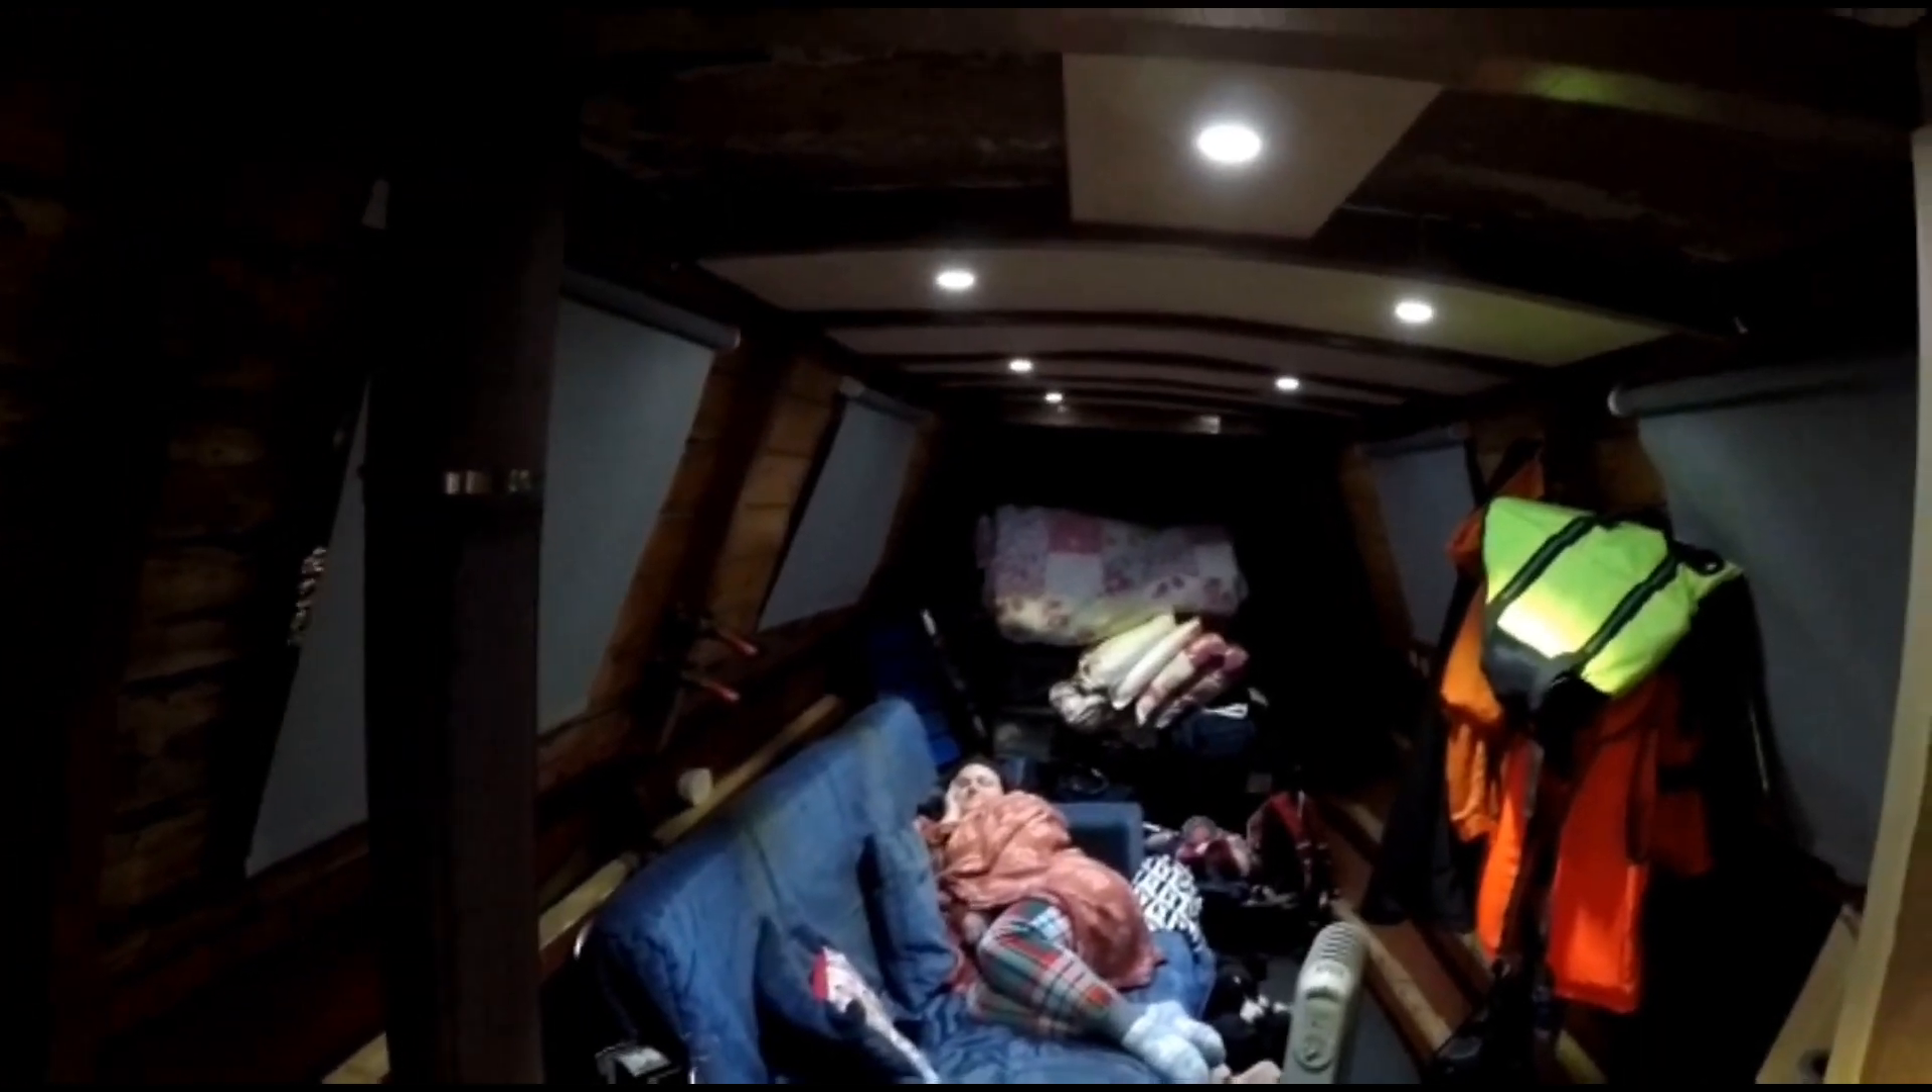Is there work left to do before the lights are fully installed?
No.